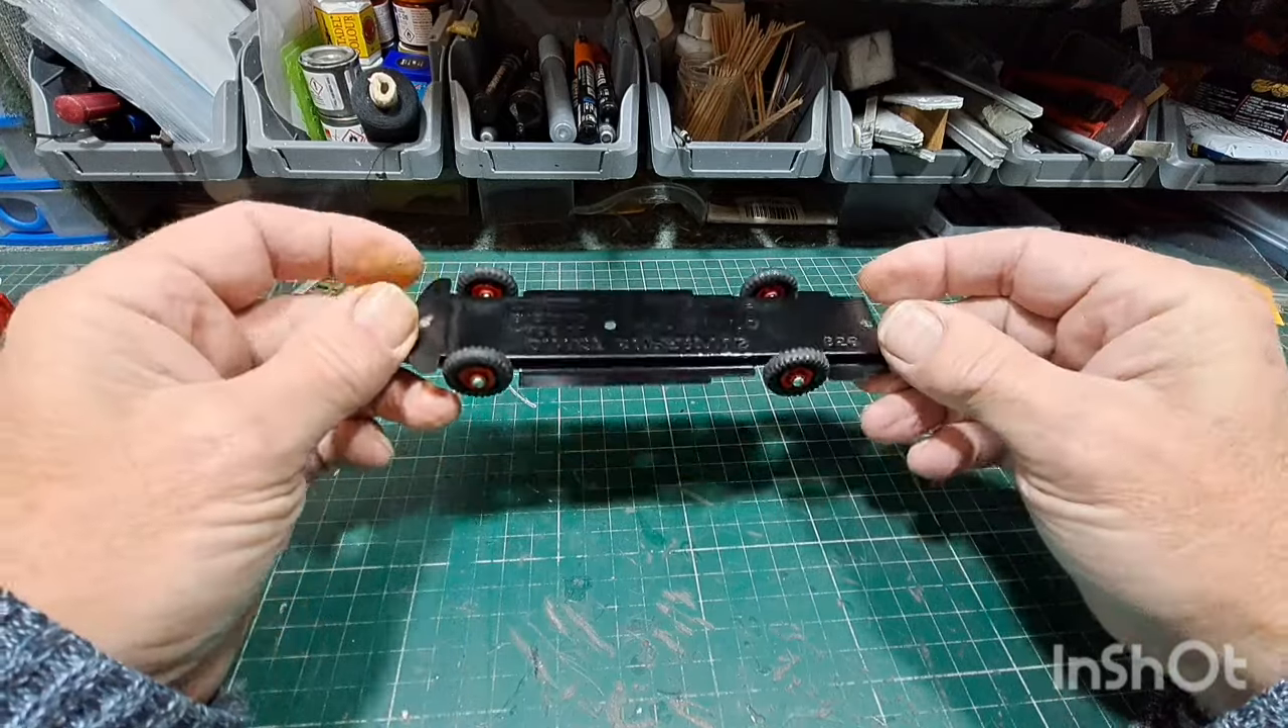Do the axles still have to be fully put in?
No.